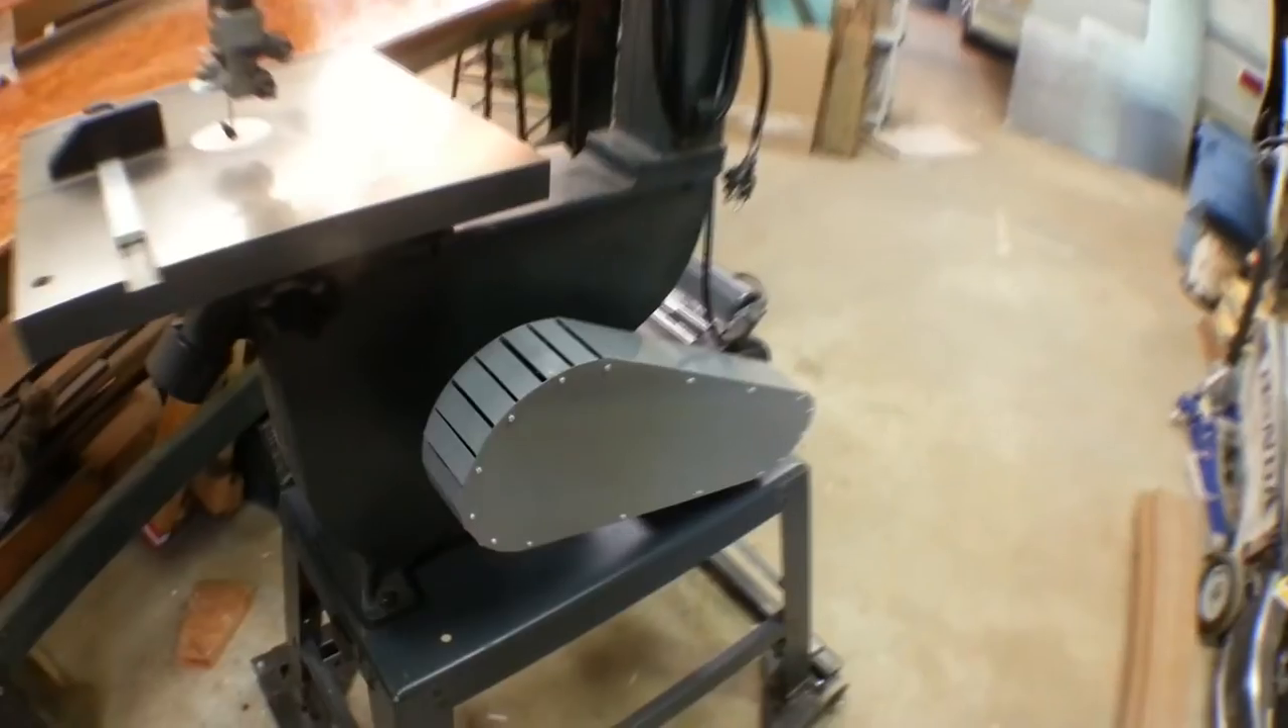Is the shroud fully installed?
Yes.